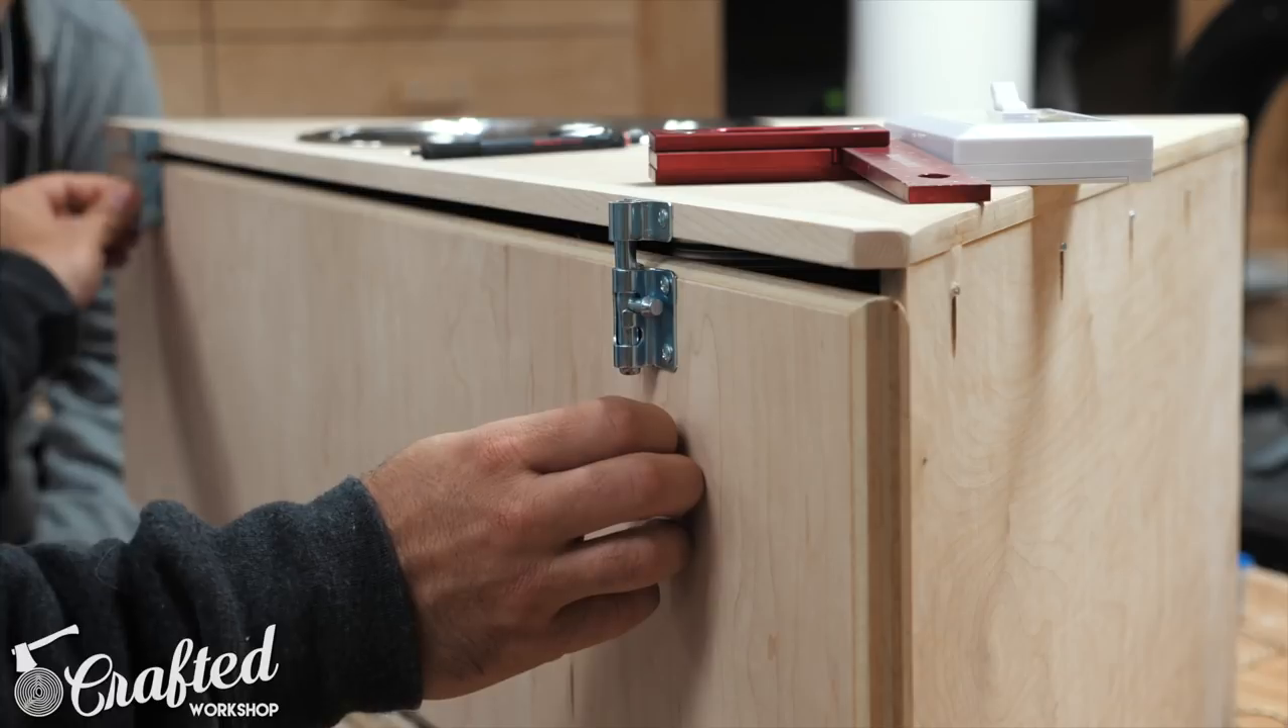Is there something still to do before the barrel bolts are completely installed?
No.